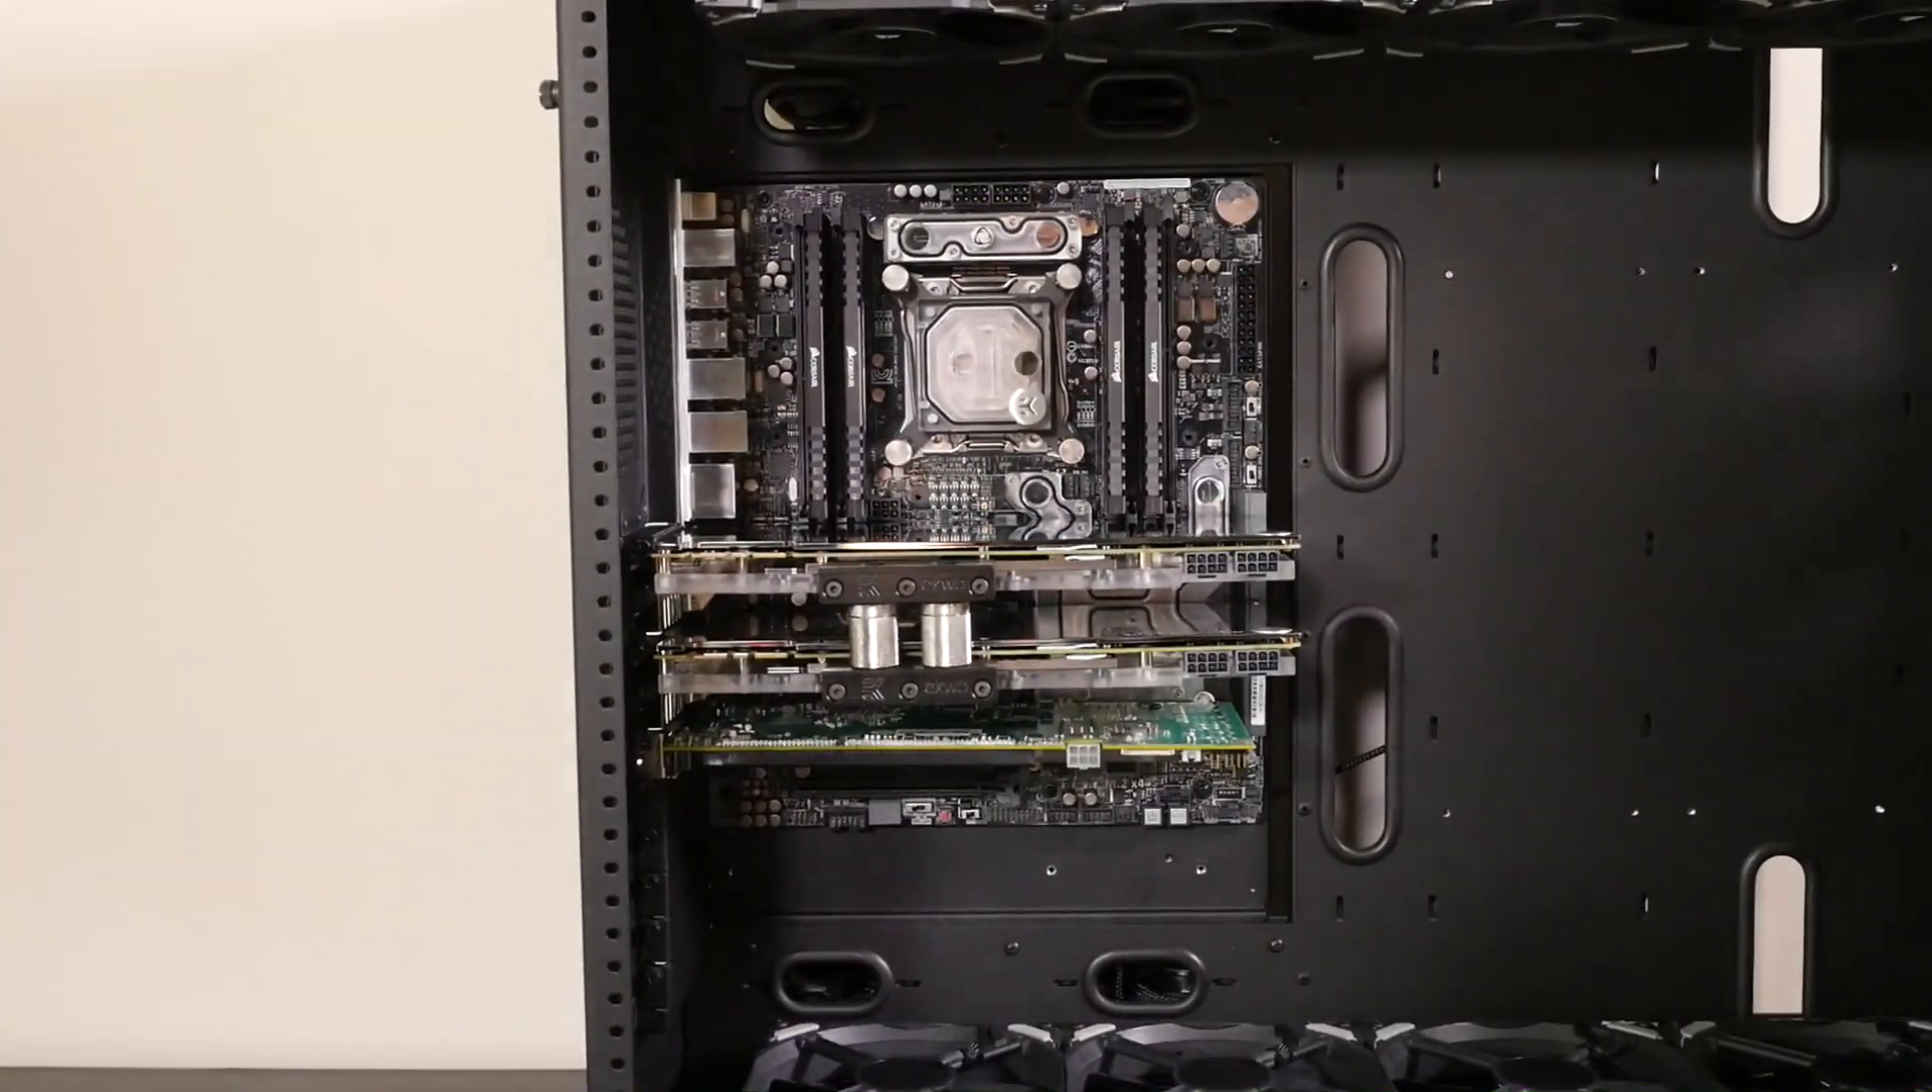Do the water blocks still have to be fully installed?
No.